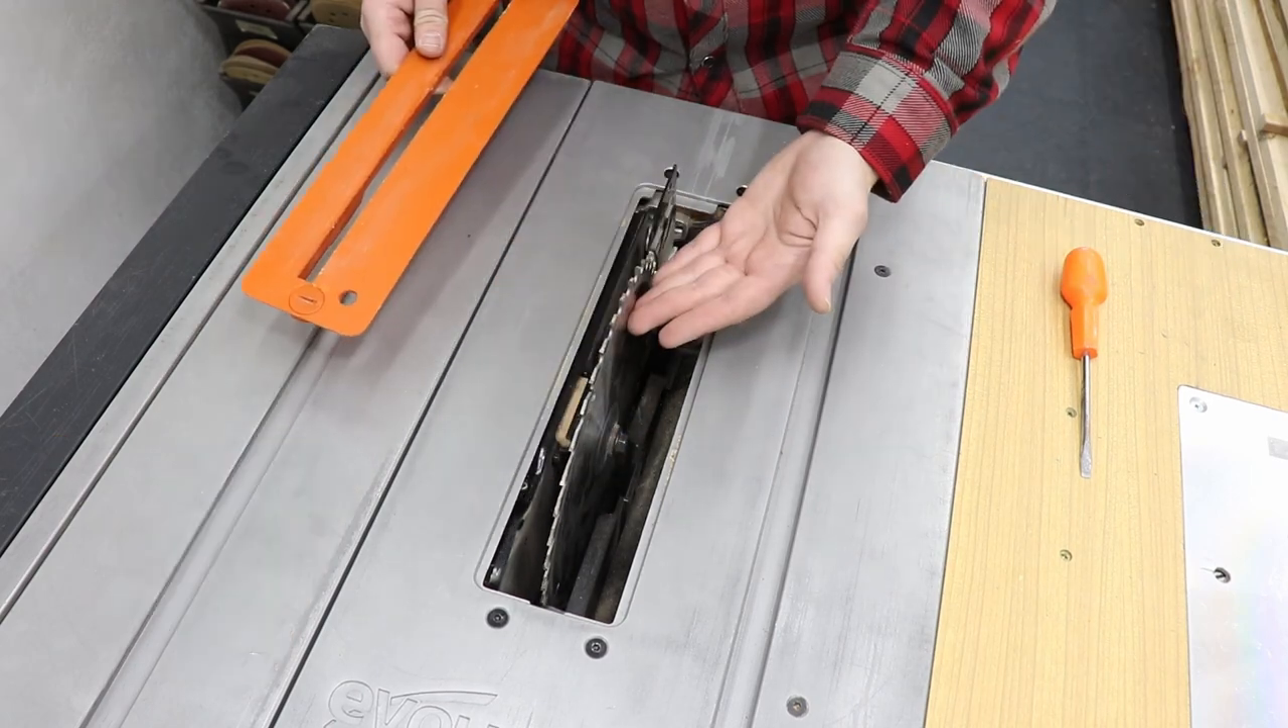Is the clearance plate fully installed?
No.